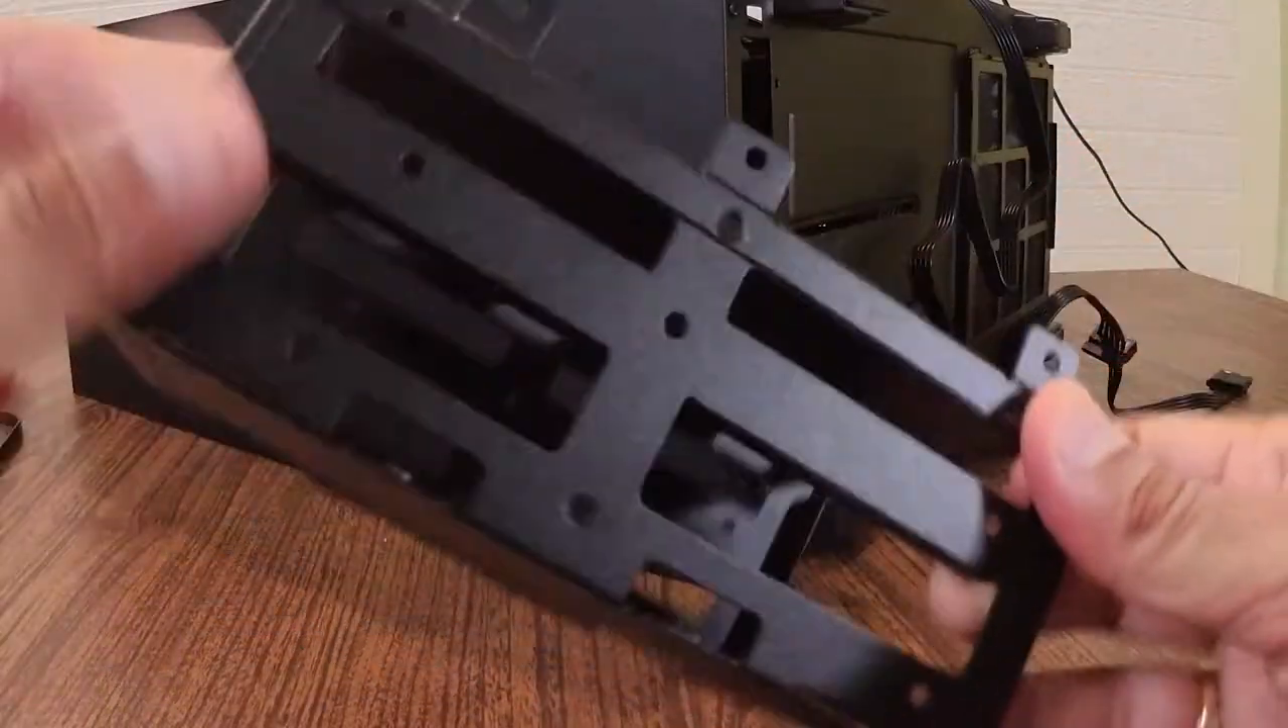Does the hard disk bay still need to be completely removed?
No.